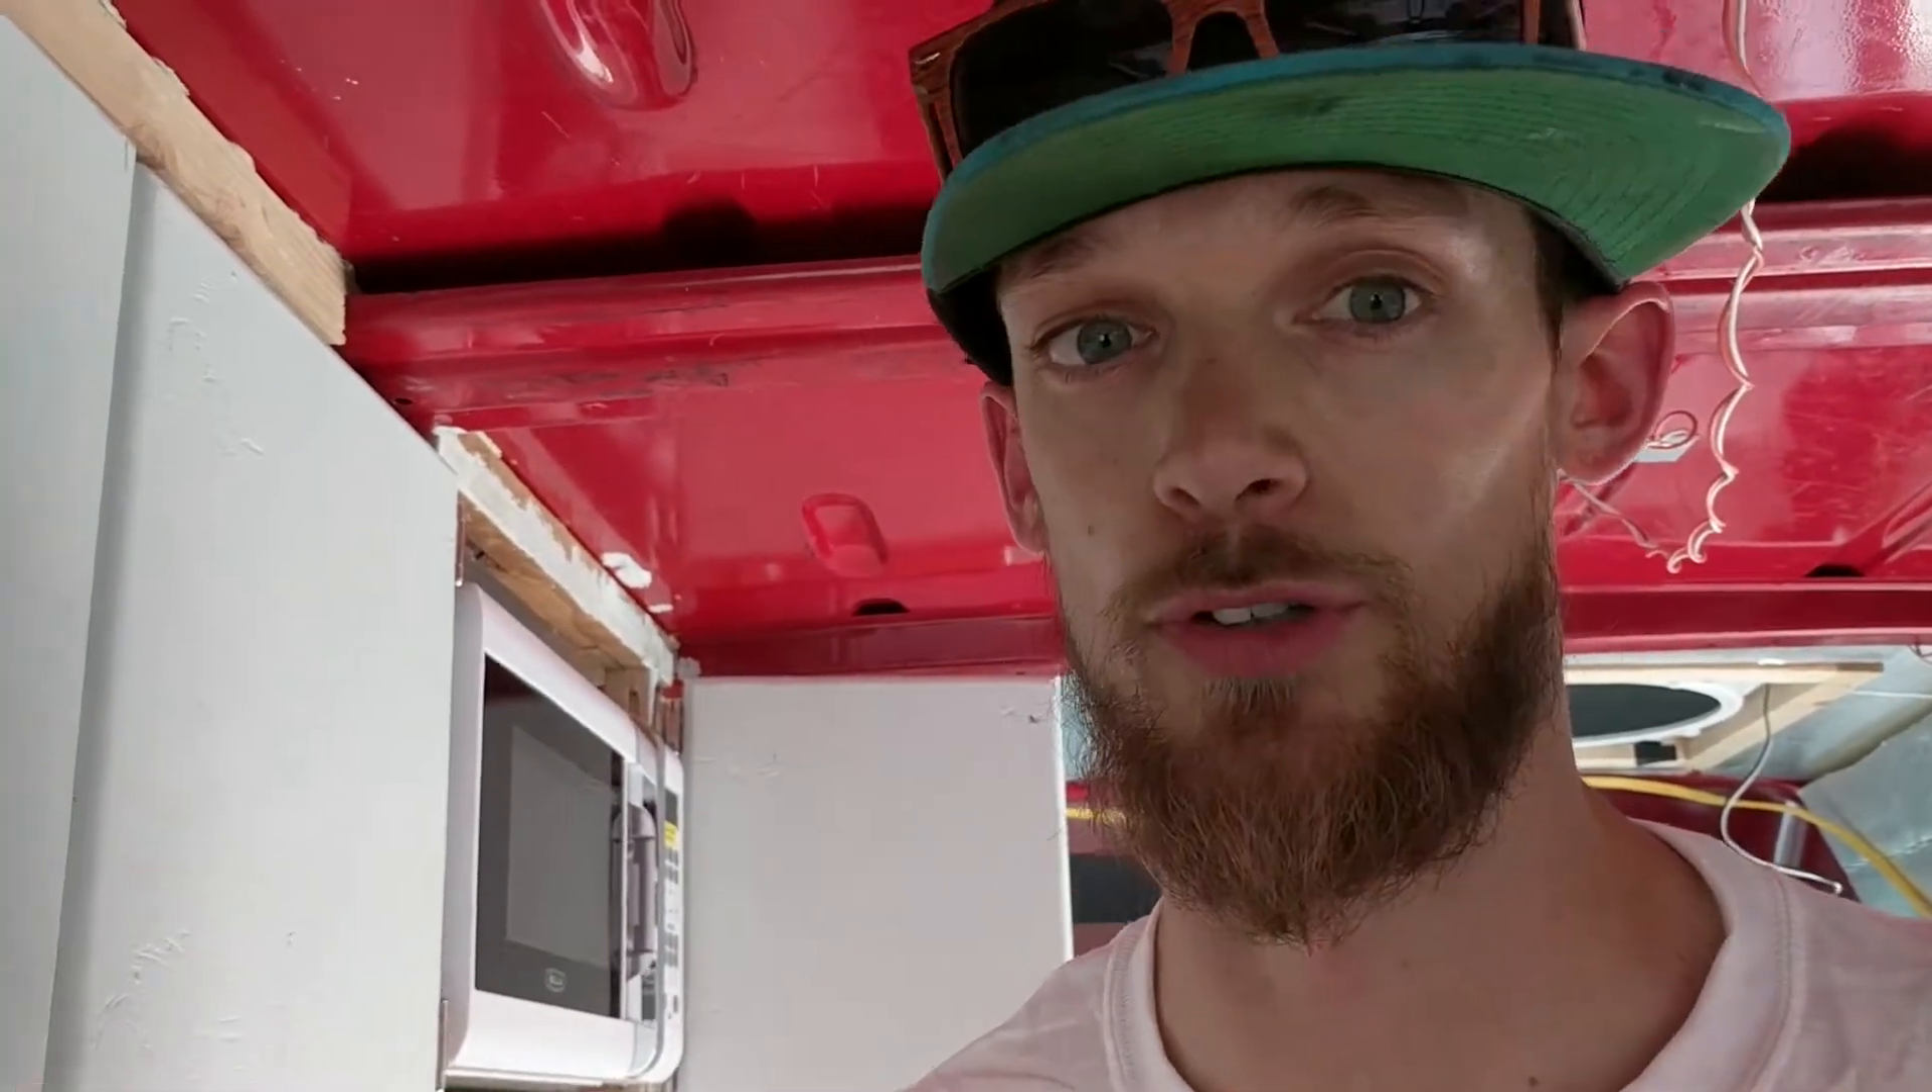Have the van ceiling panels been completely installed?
No.